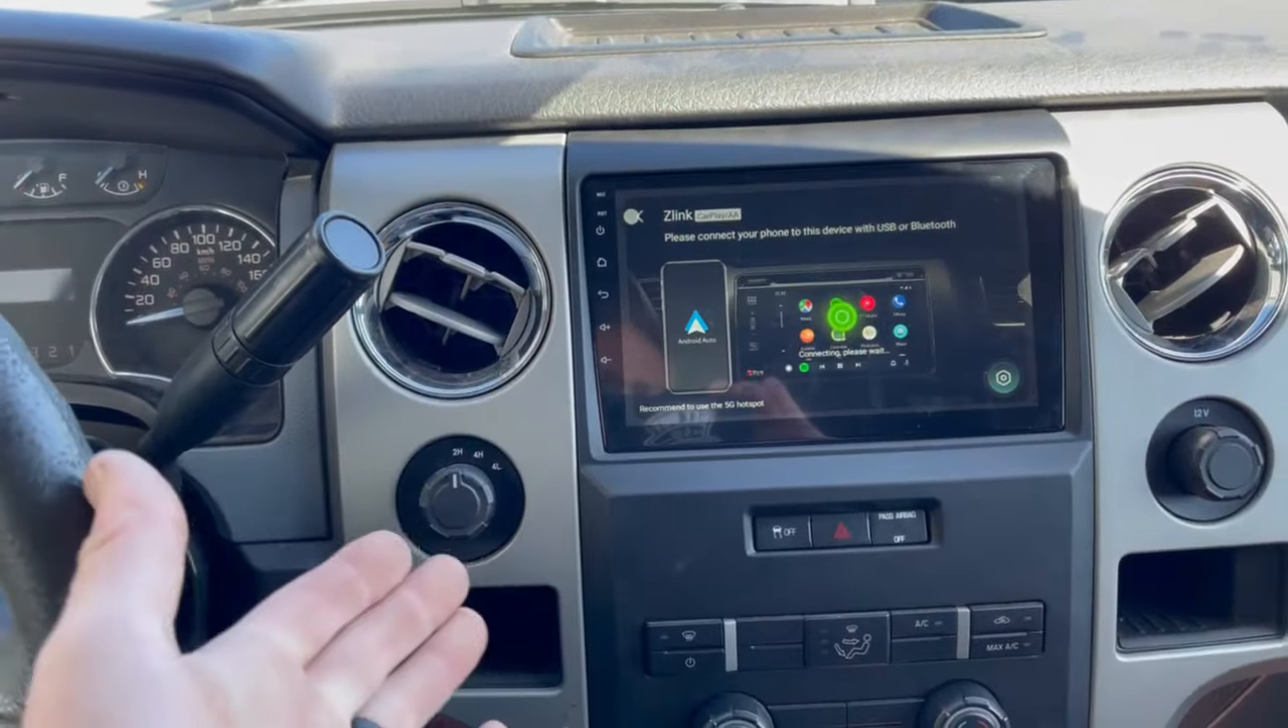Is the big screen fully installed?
Yes.